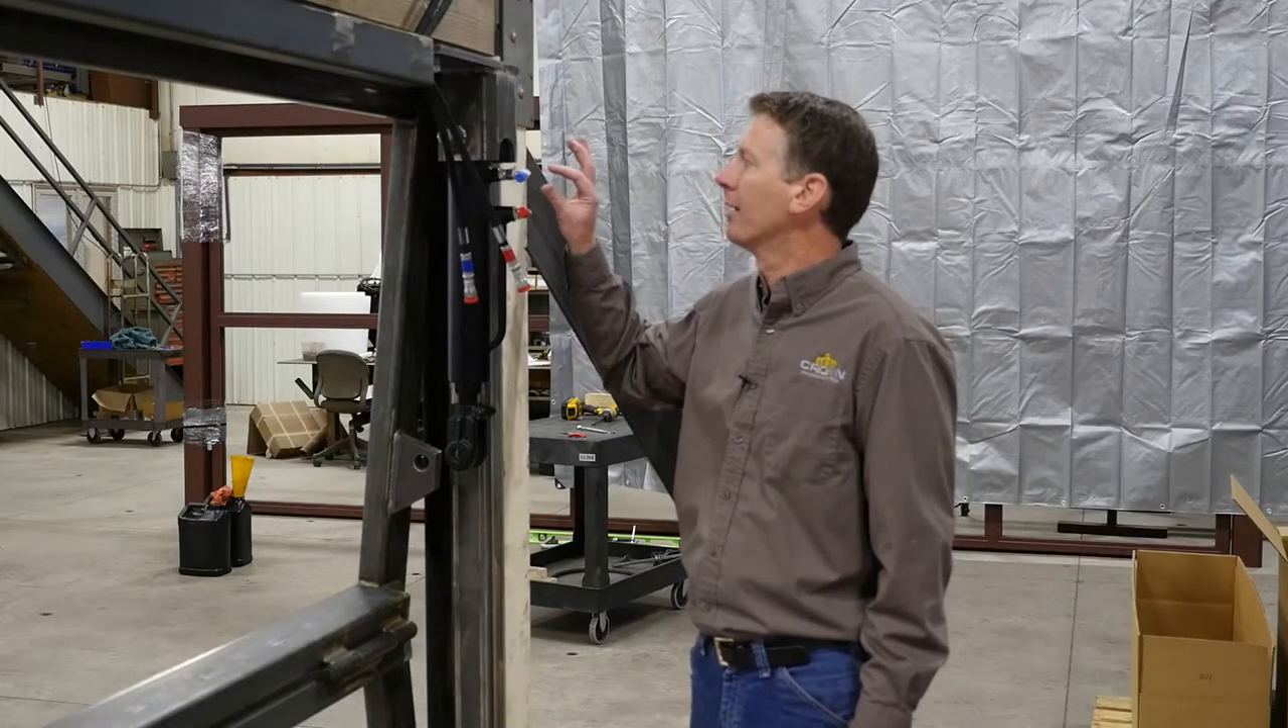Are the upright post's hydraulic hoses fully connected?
No.